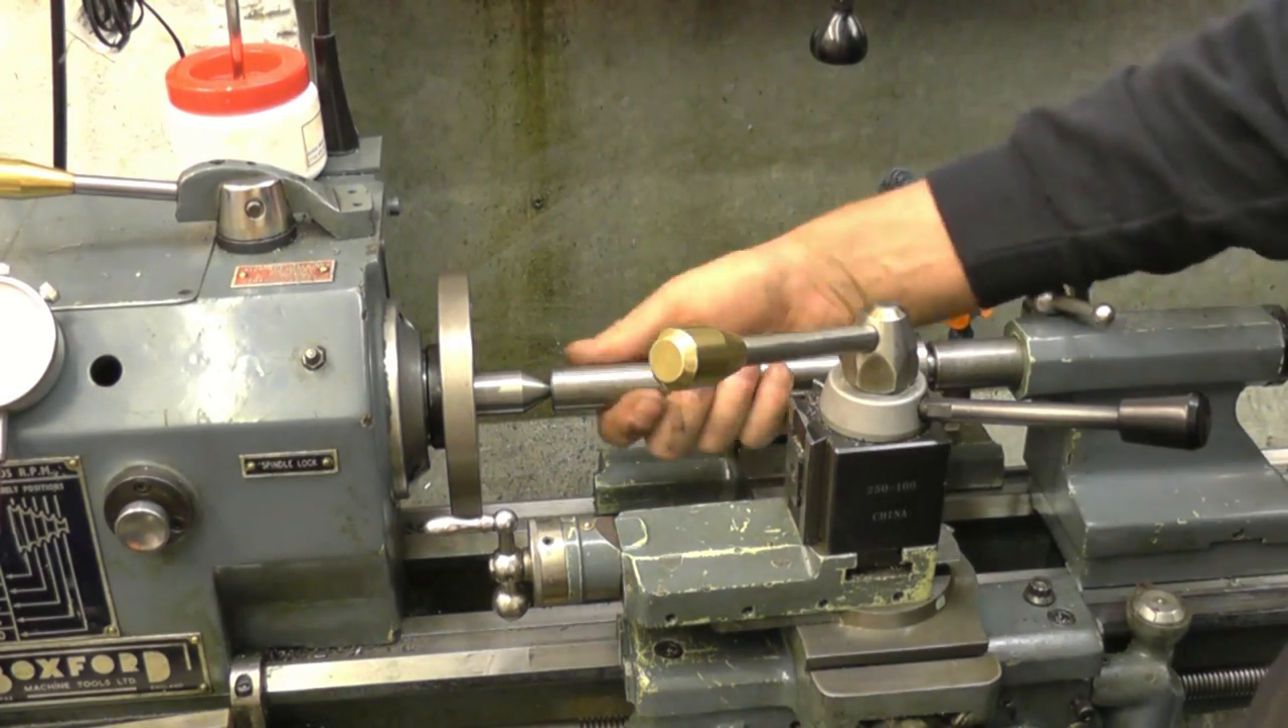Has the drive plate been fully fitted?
Yes.